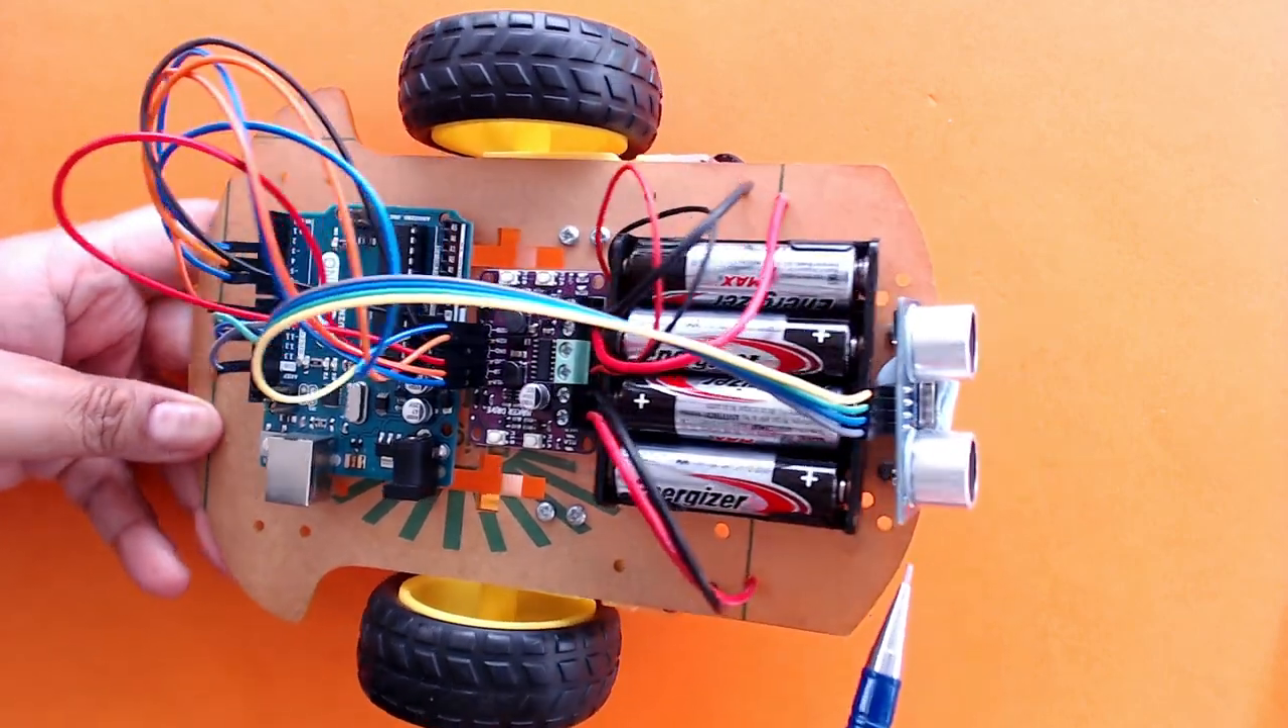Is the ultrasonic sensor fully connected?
Yes.